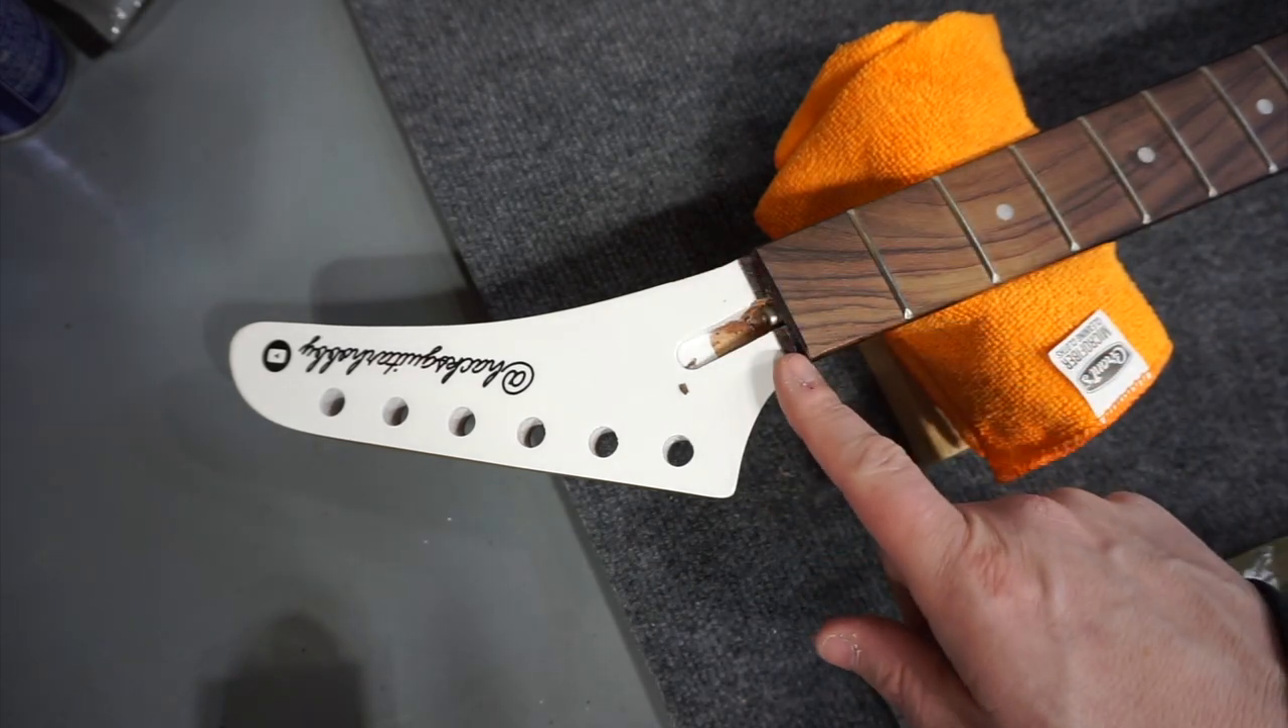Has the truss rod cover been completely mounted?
No.